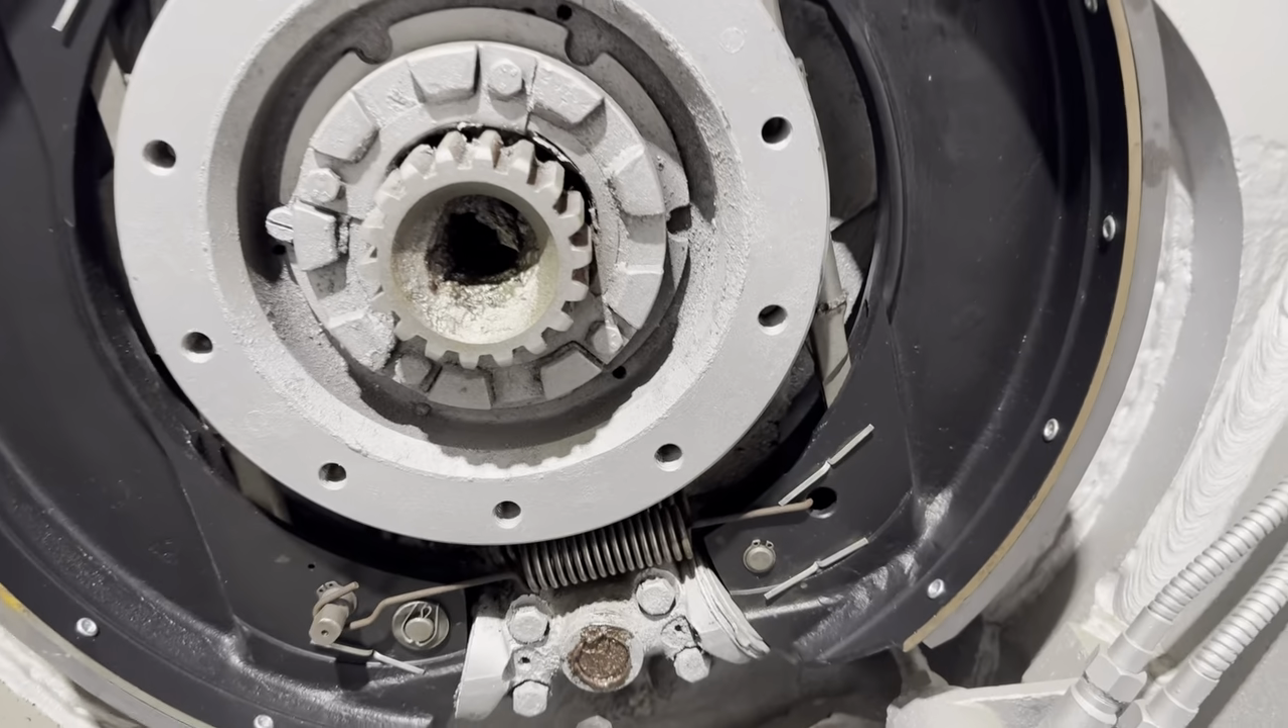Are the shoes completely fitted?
Yes.